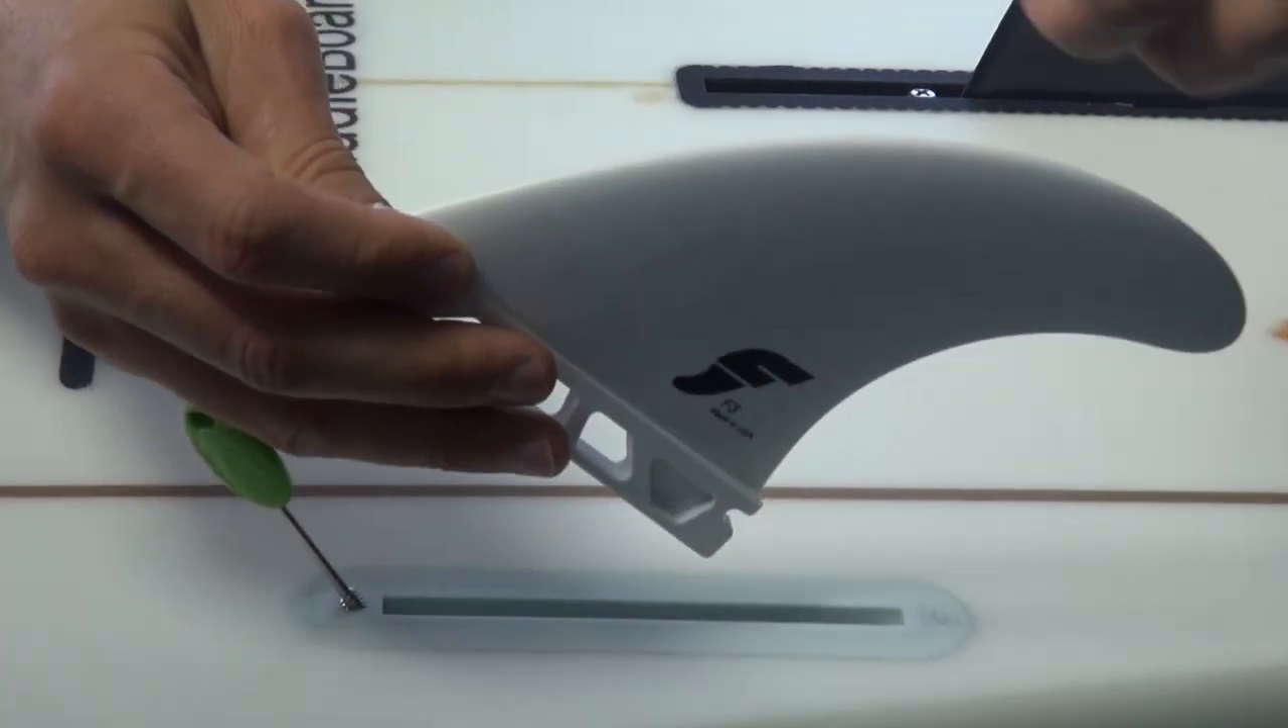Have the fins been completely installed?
No.